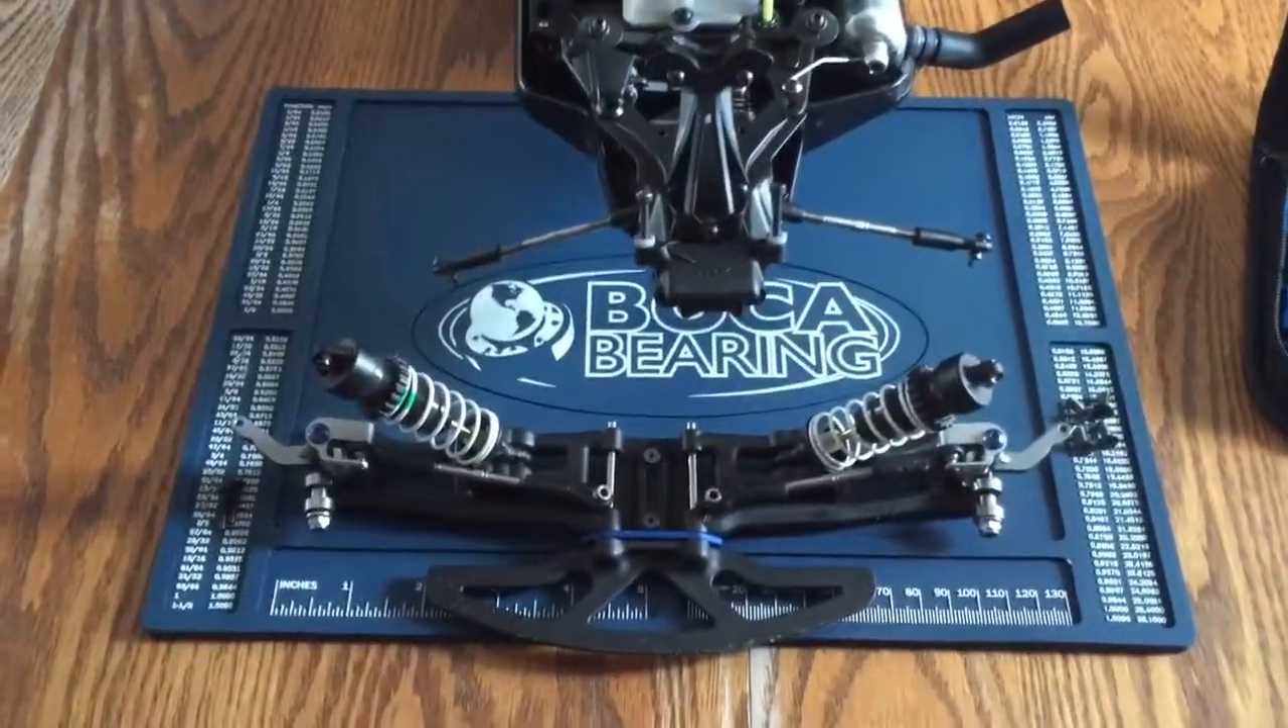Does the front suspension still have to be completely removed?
No.